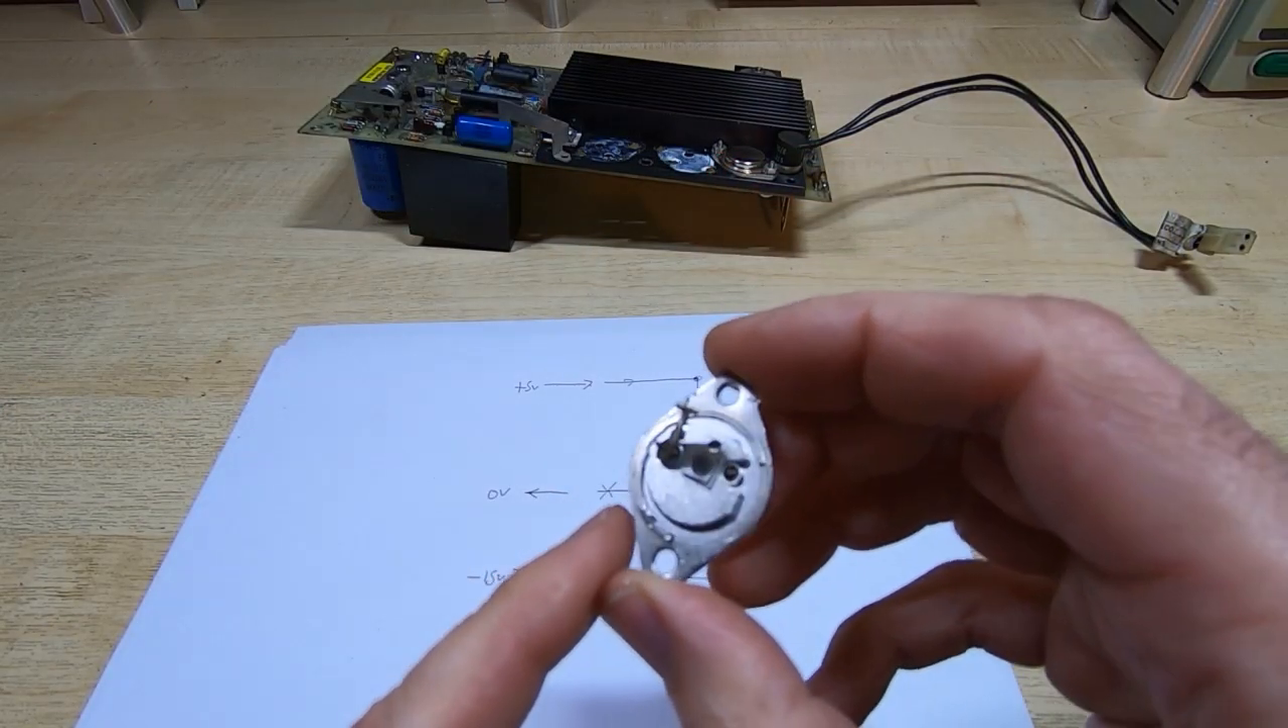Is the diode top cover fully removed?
Yes.